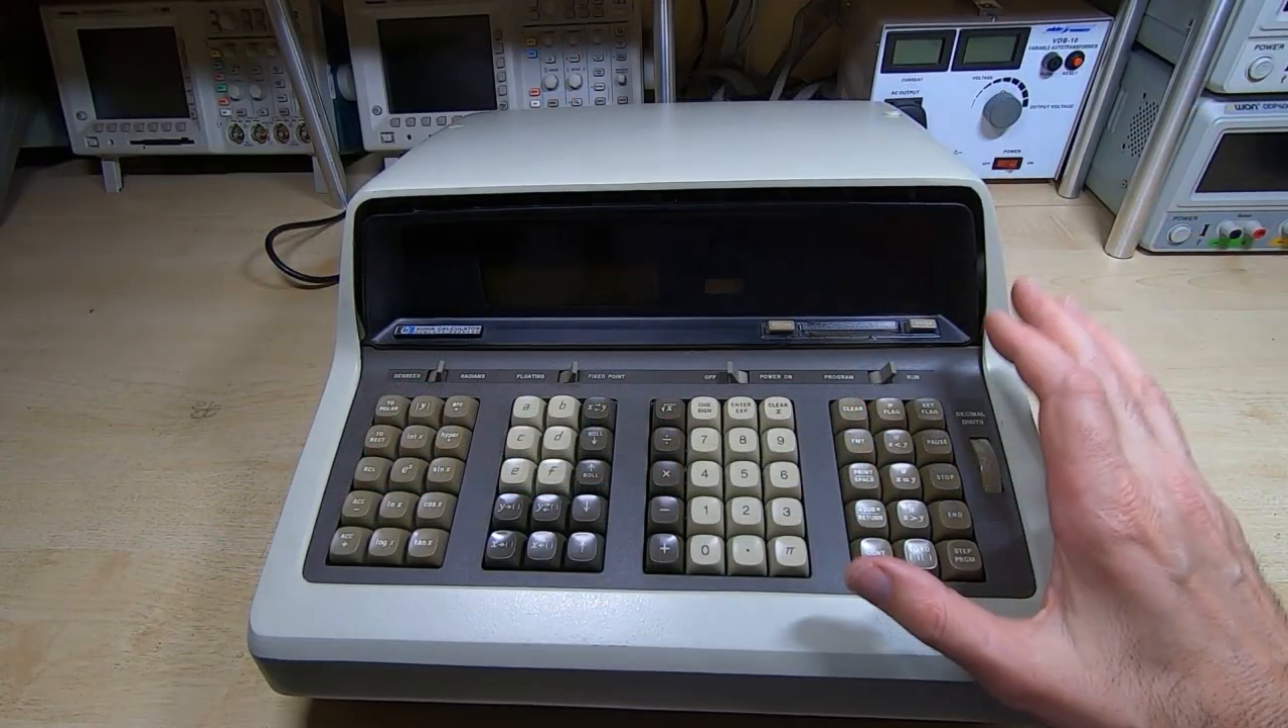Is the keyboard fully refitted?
Yes.